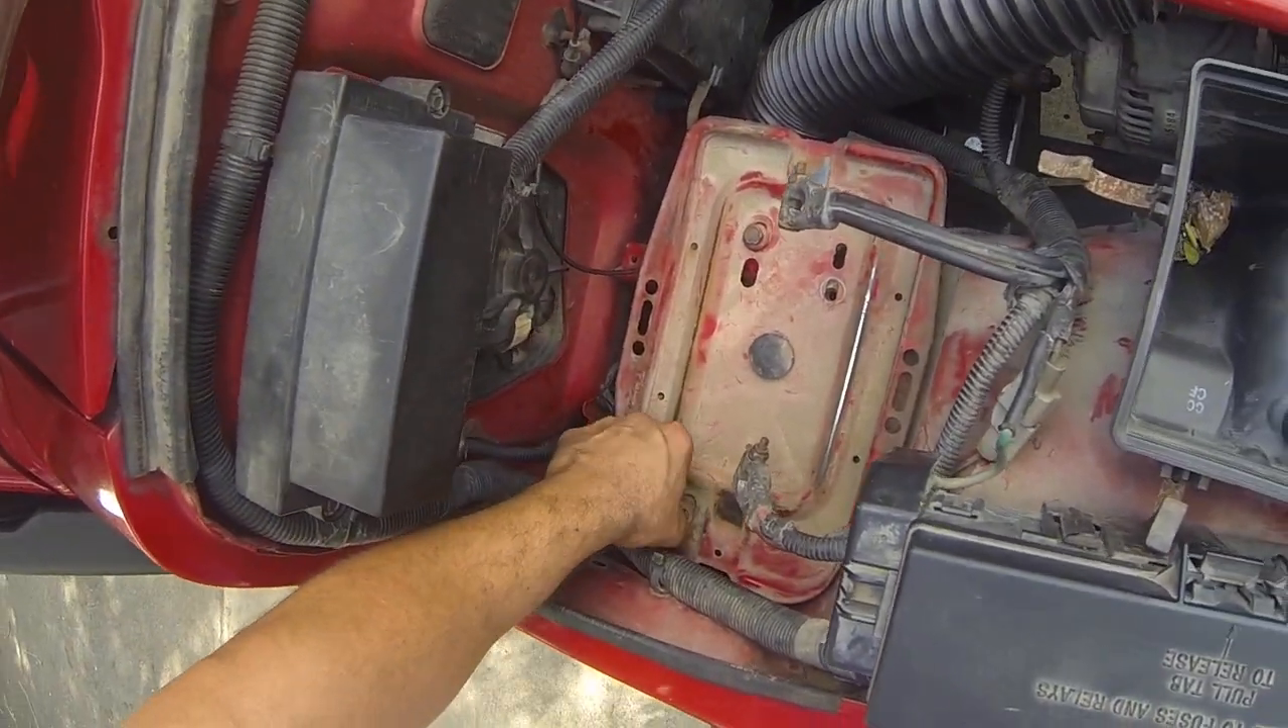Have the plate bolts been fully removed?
No.